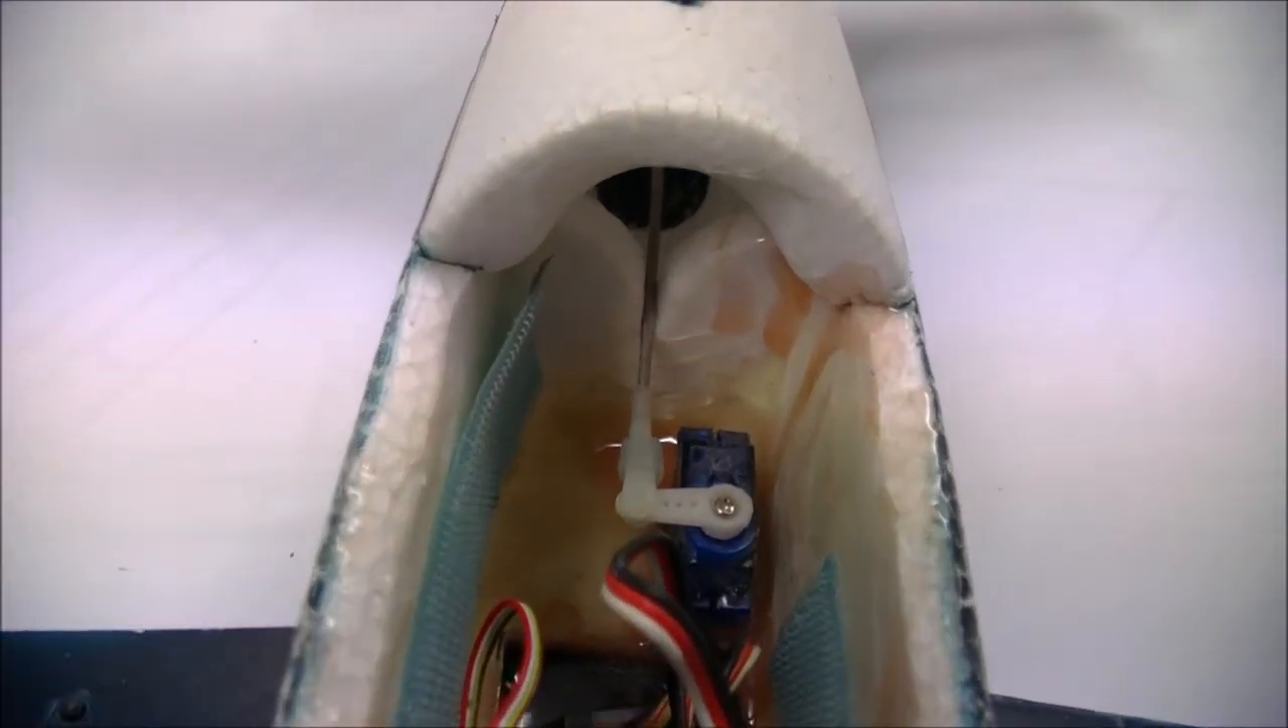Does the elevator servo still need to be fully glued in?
No.